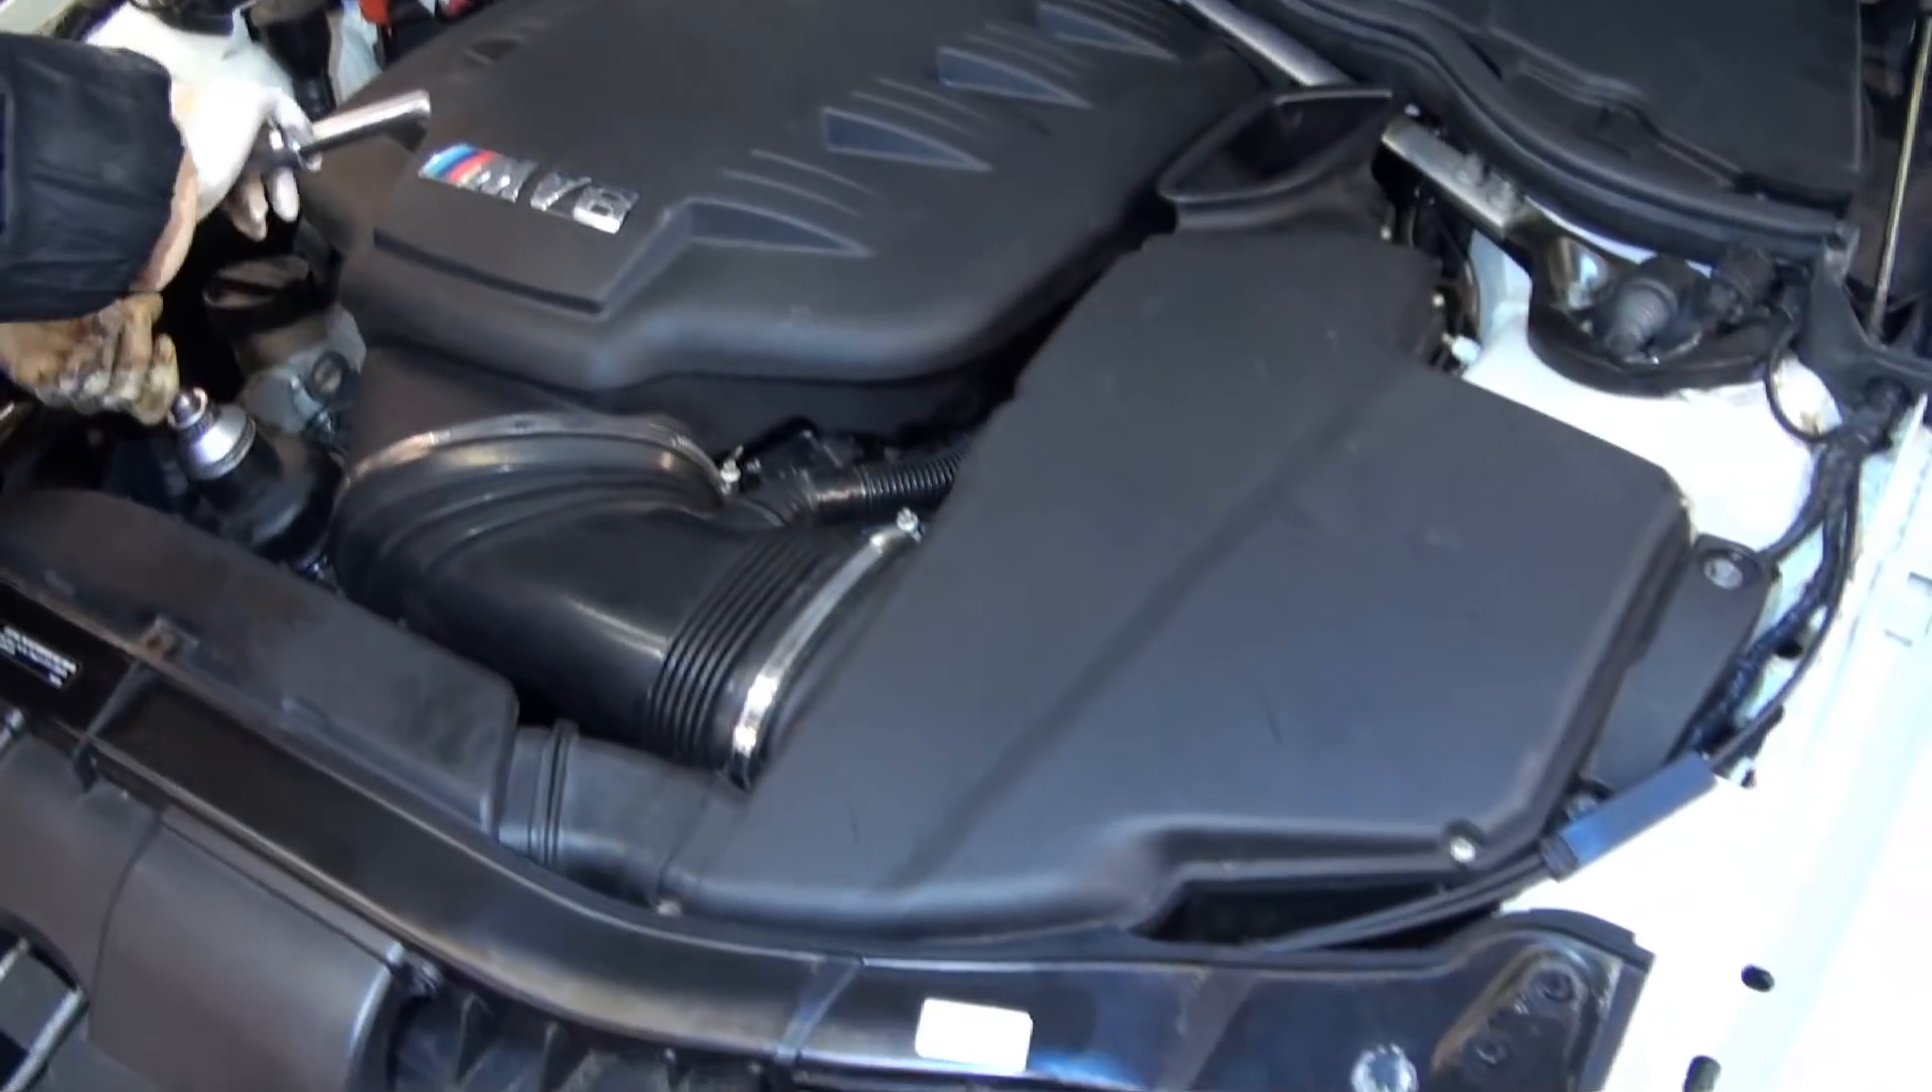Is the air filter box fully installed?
Yes.